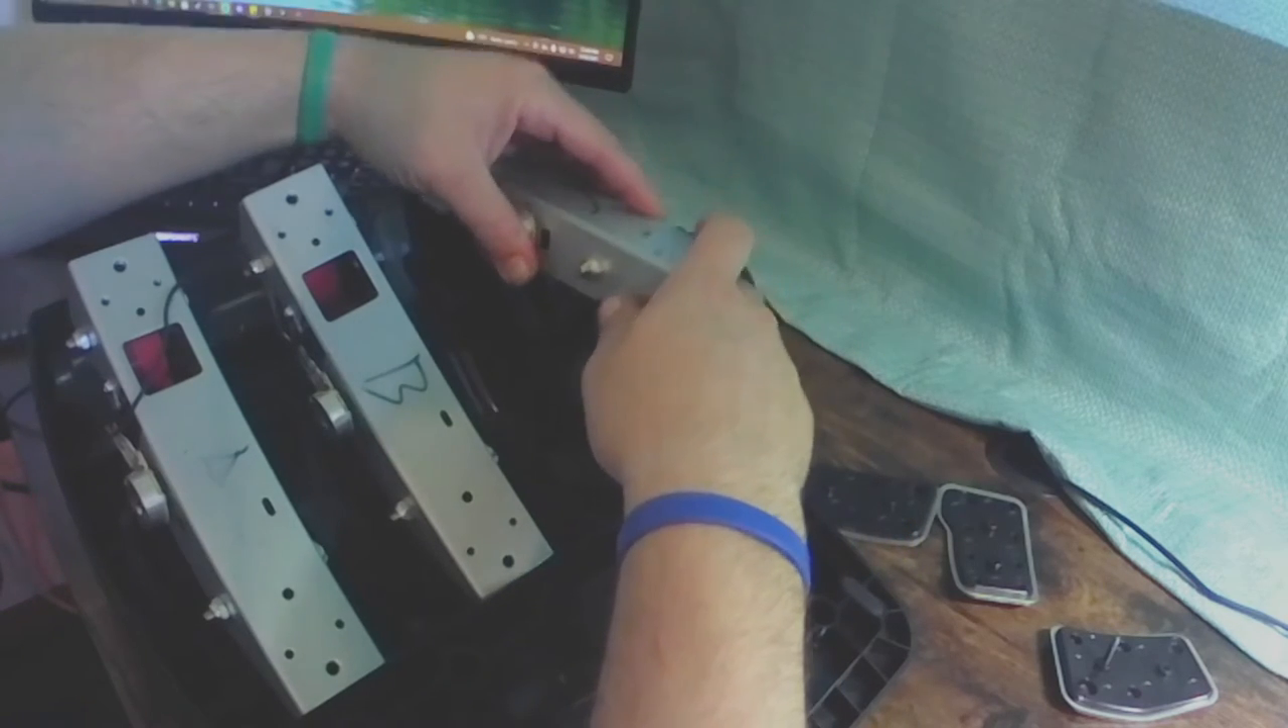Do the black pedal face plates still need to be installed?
Yes.